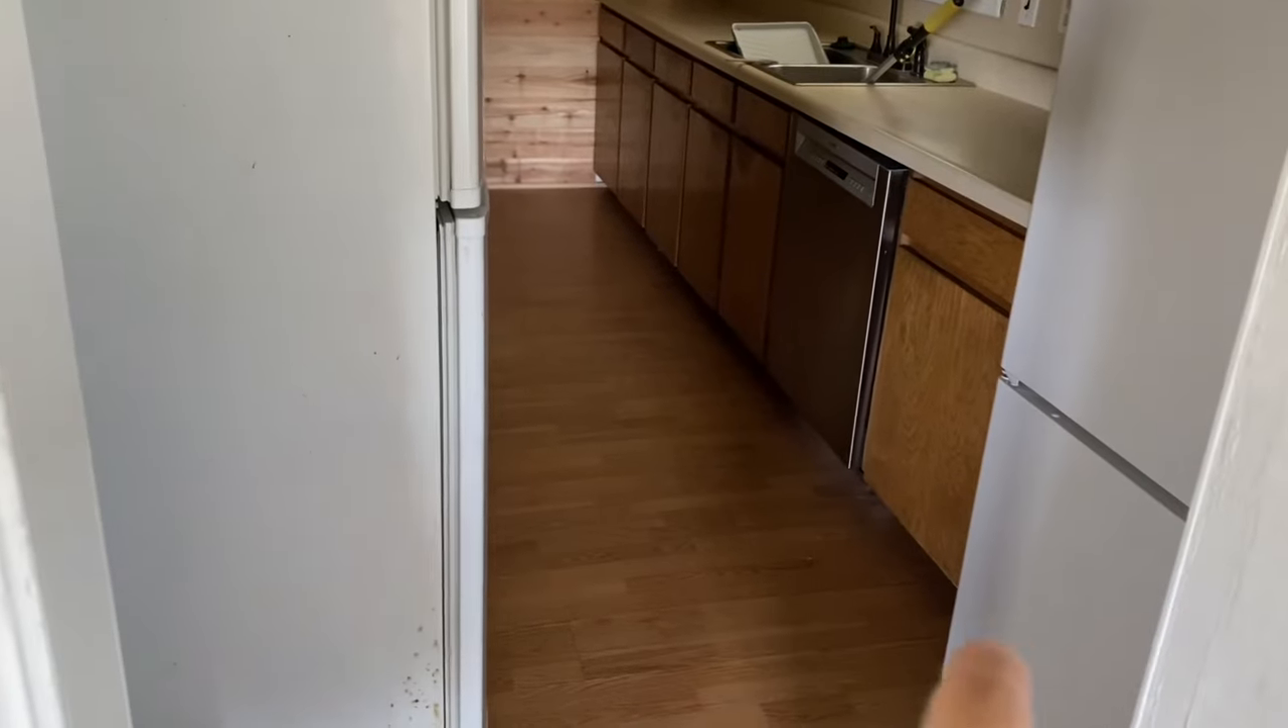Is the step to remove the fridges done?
No.